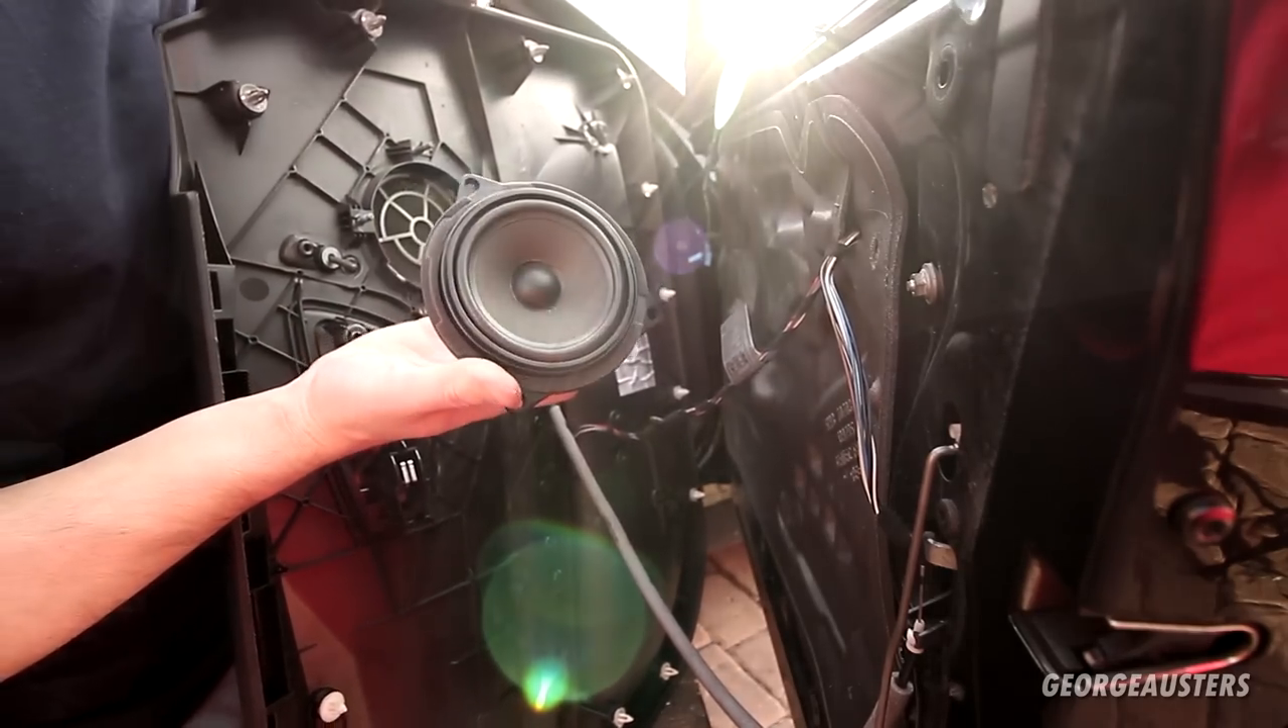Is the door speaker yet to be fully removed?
No.